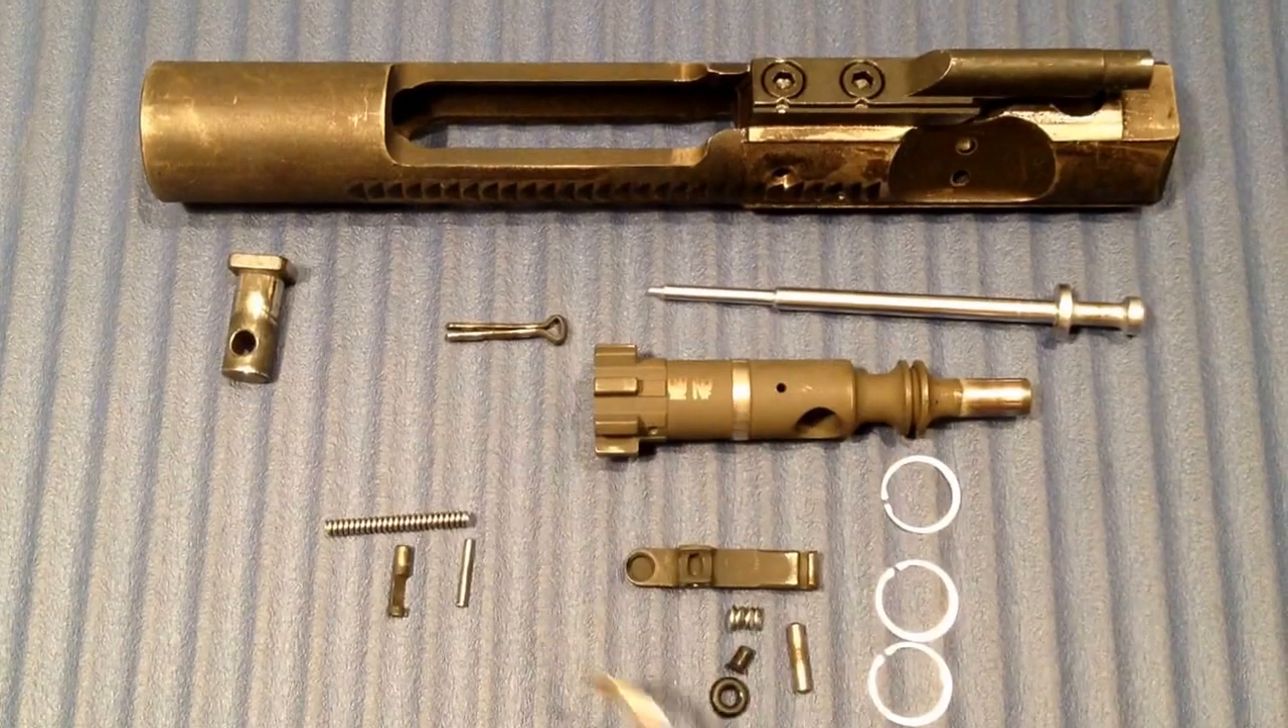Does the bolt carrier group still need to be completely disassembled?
No.